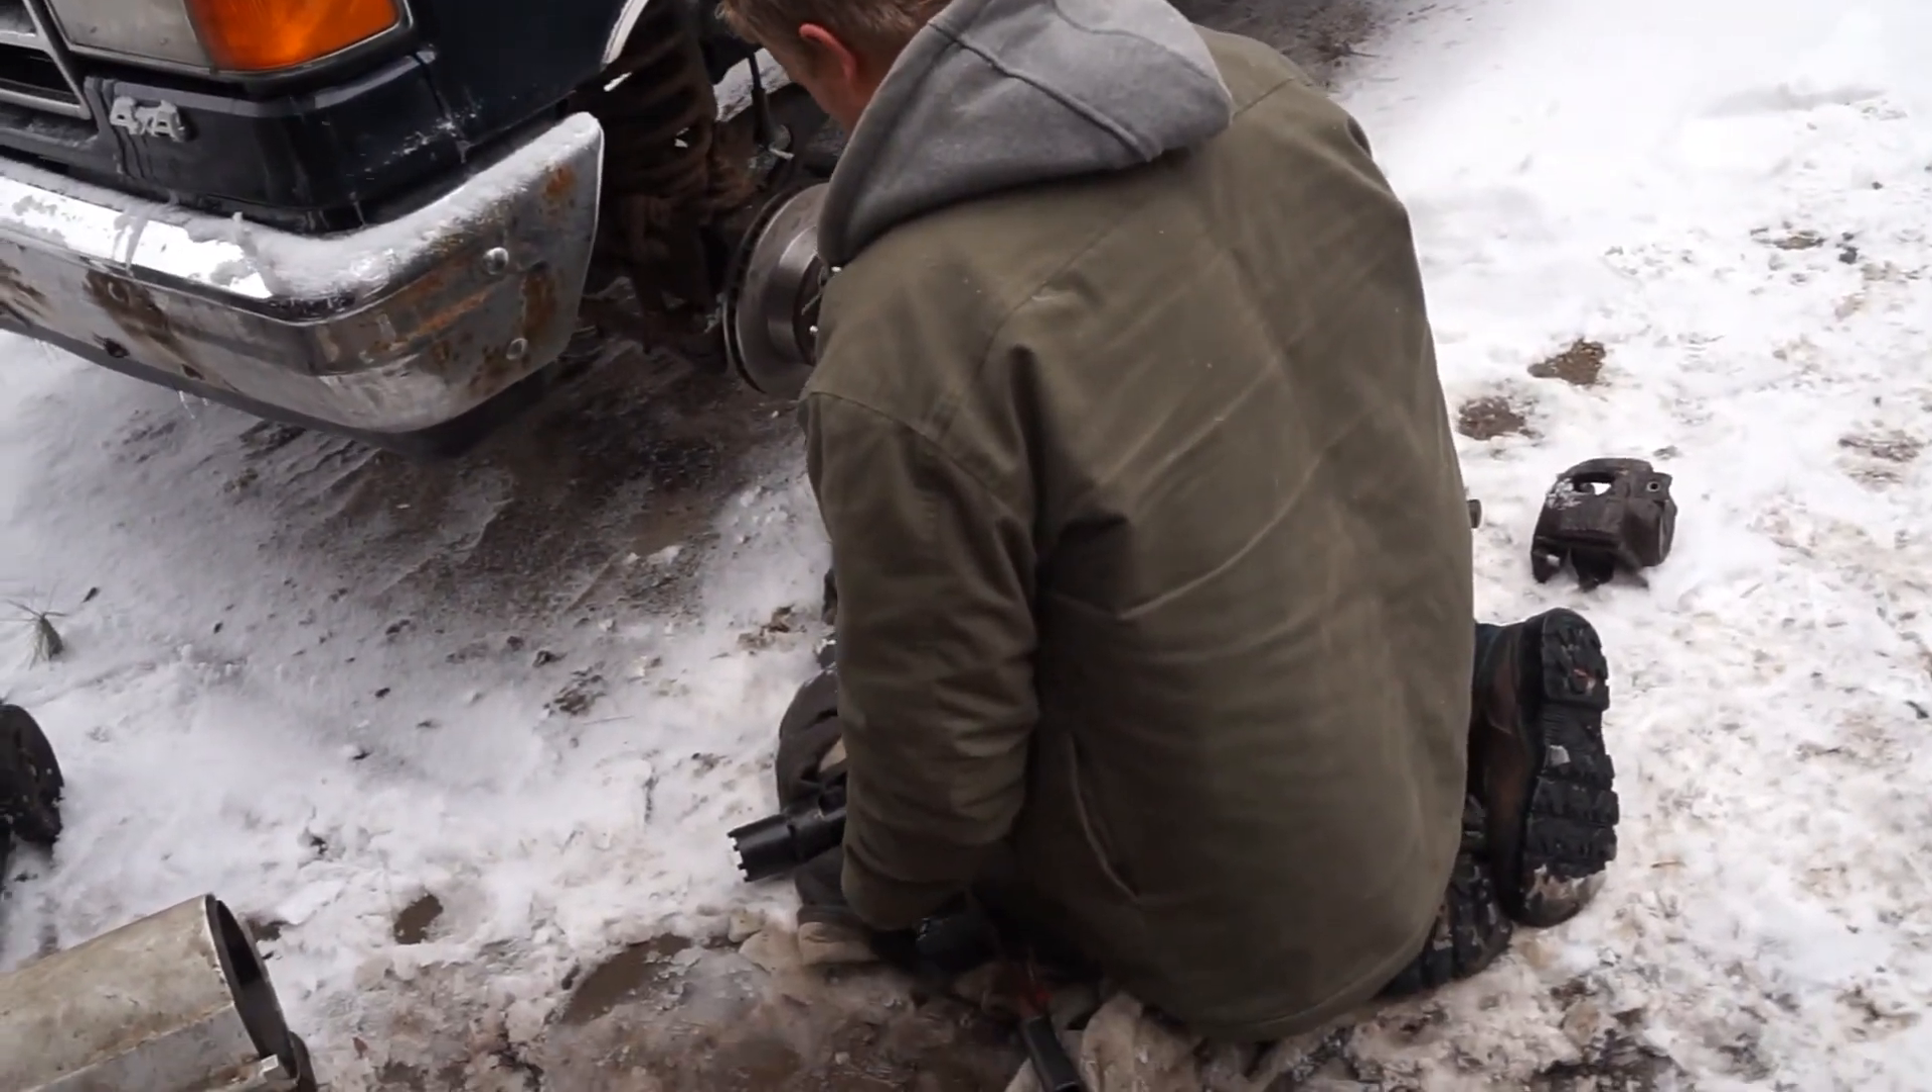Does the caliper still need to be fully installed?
Yes.